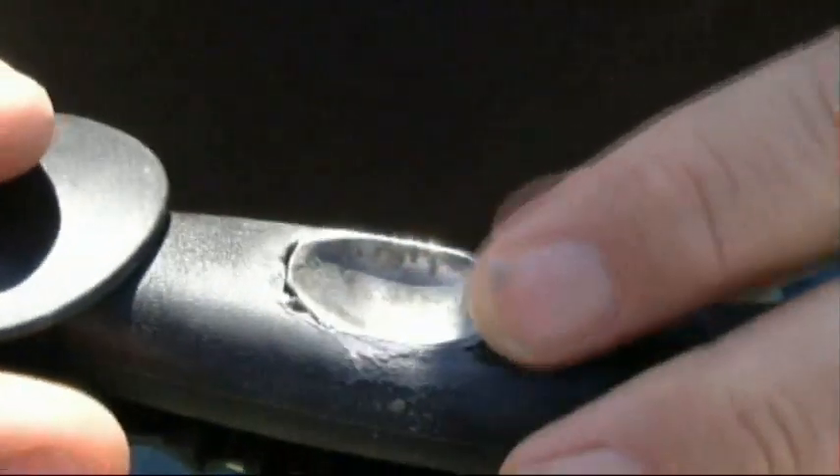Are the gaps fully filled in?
No.